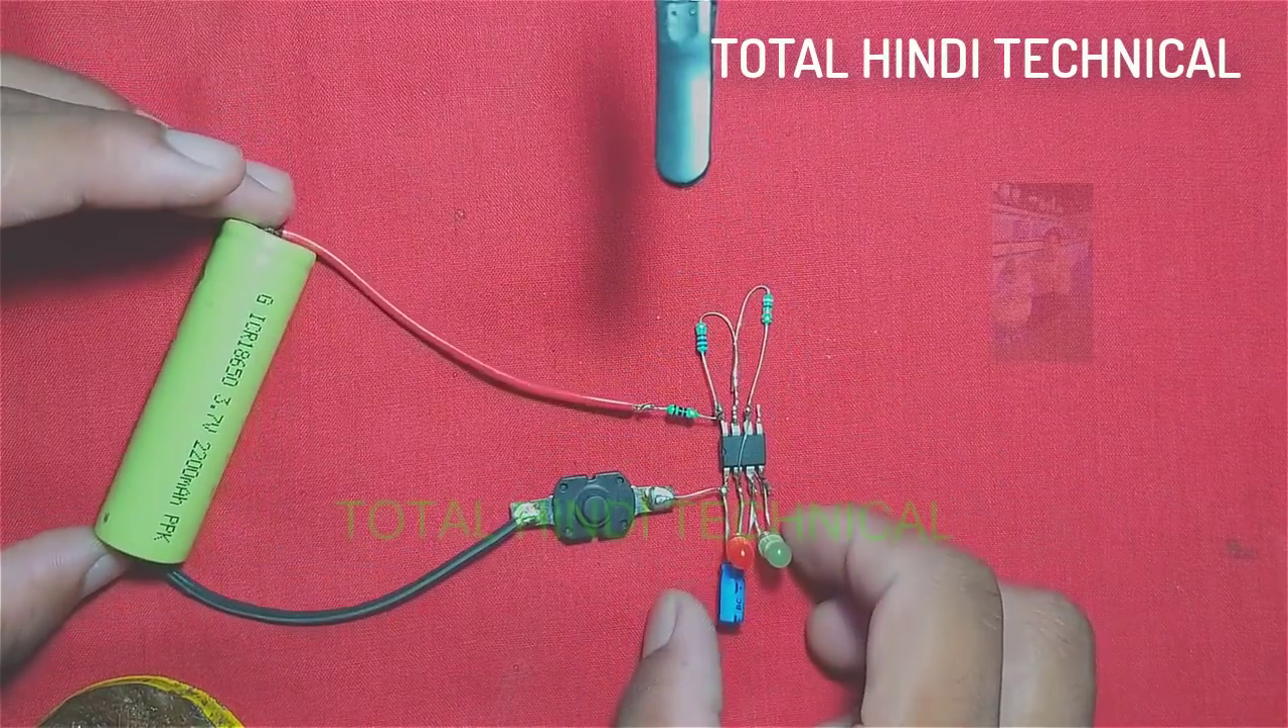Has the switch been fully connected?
Yes.